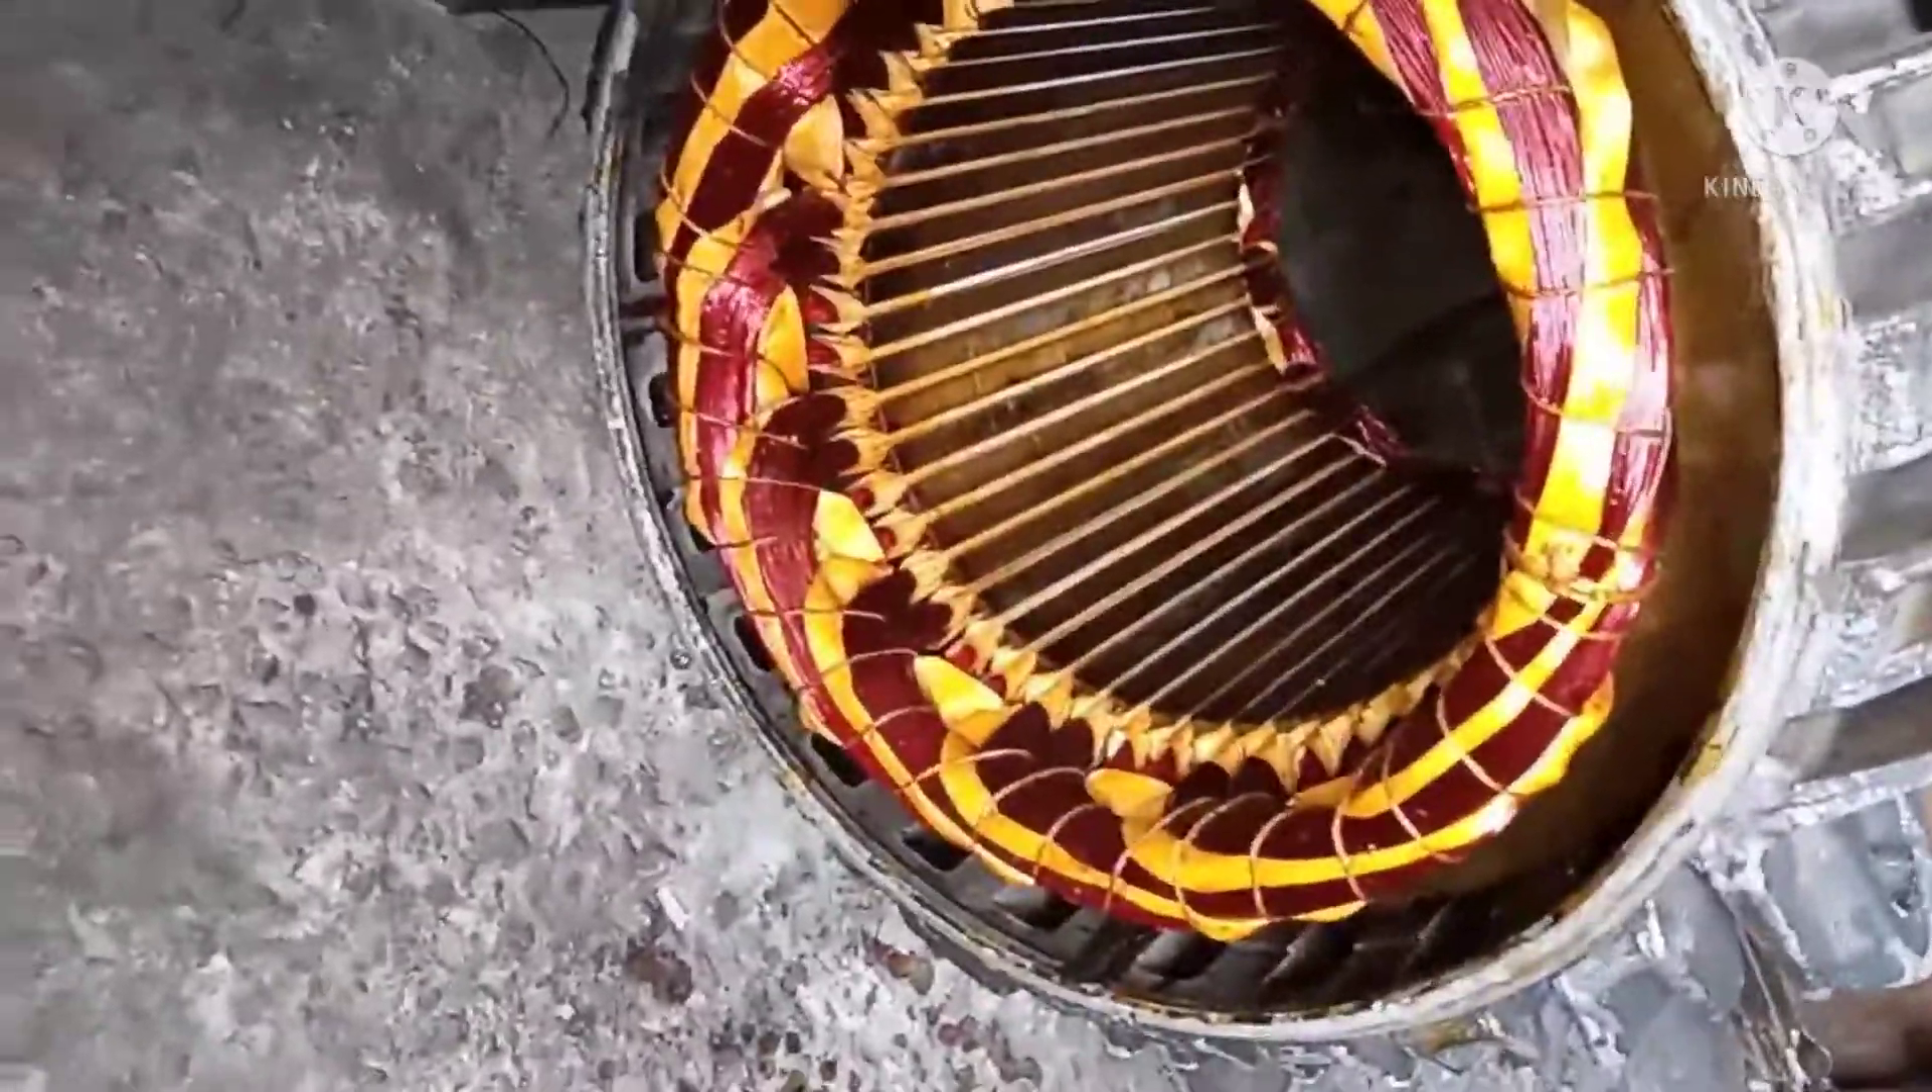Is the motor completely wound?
Yes.